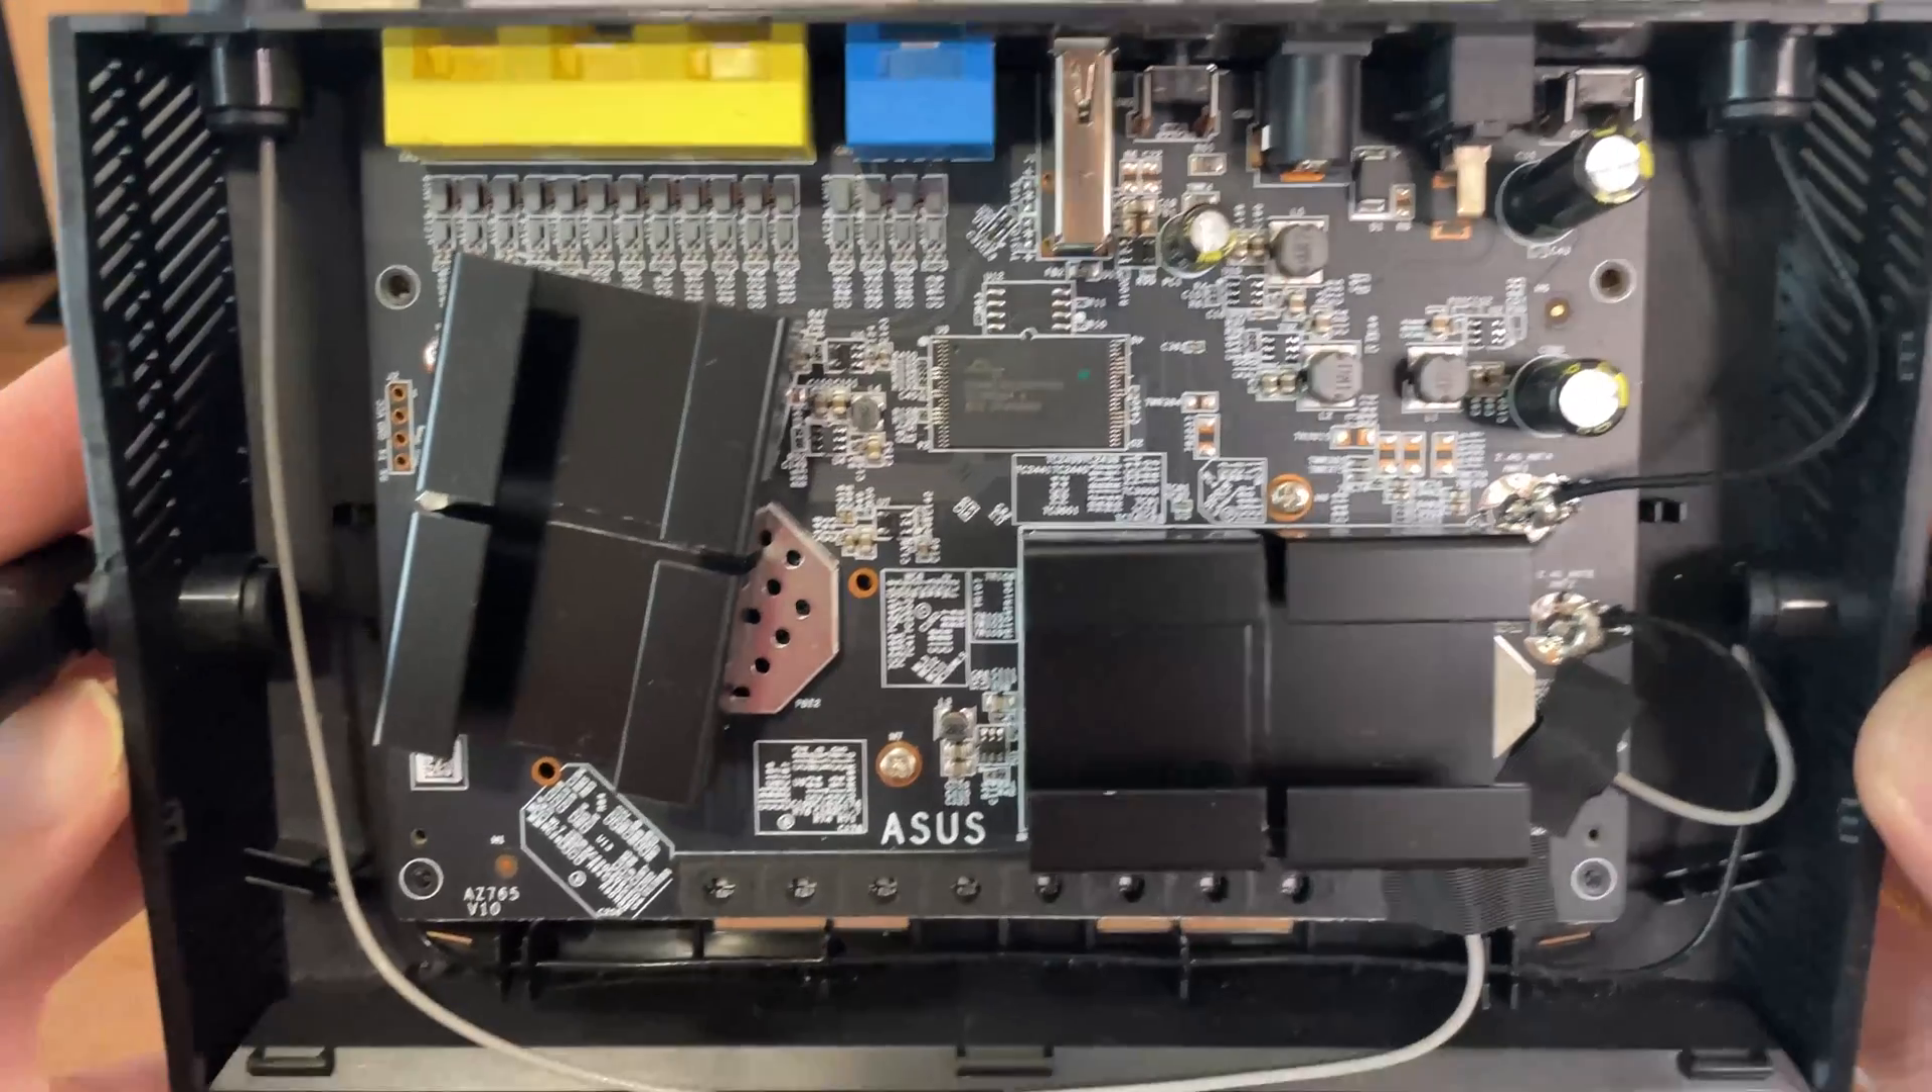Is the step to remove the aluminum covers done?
No.